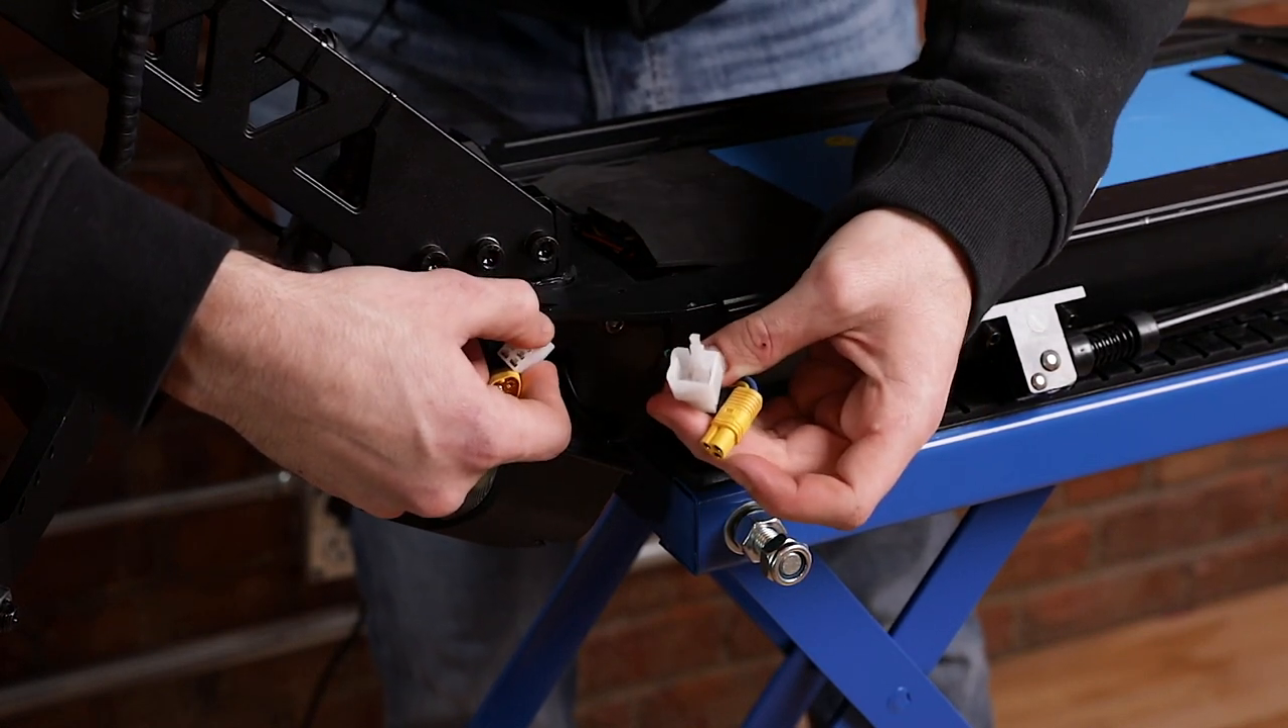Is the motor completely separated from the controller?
Yes.